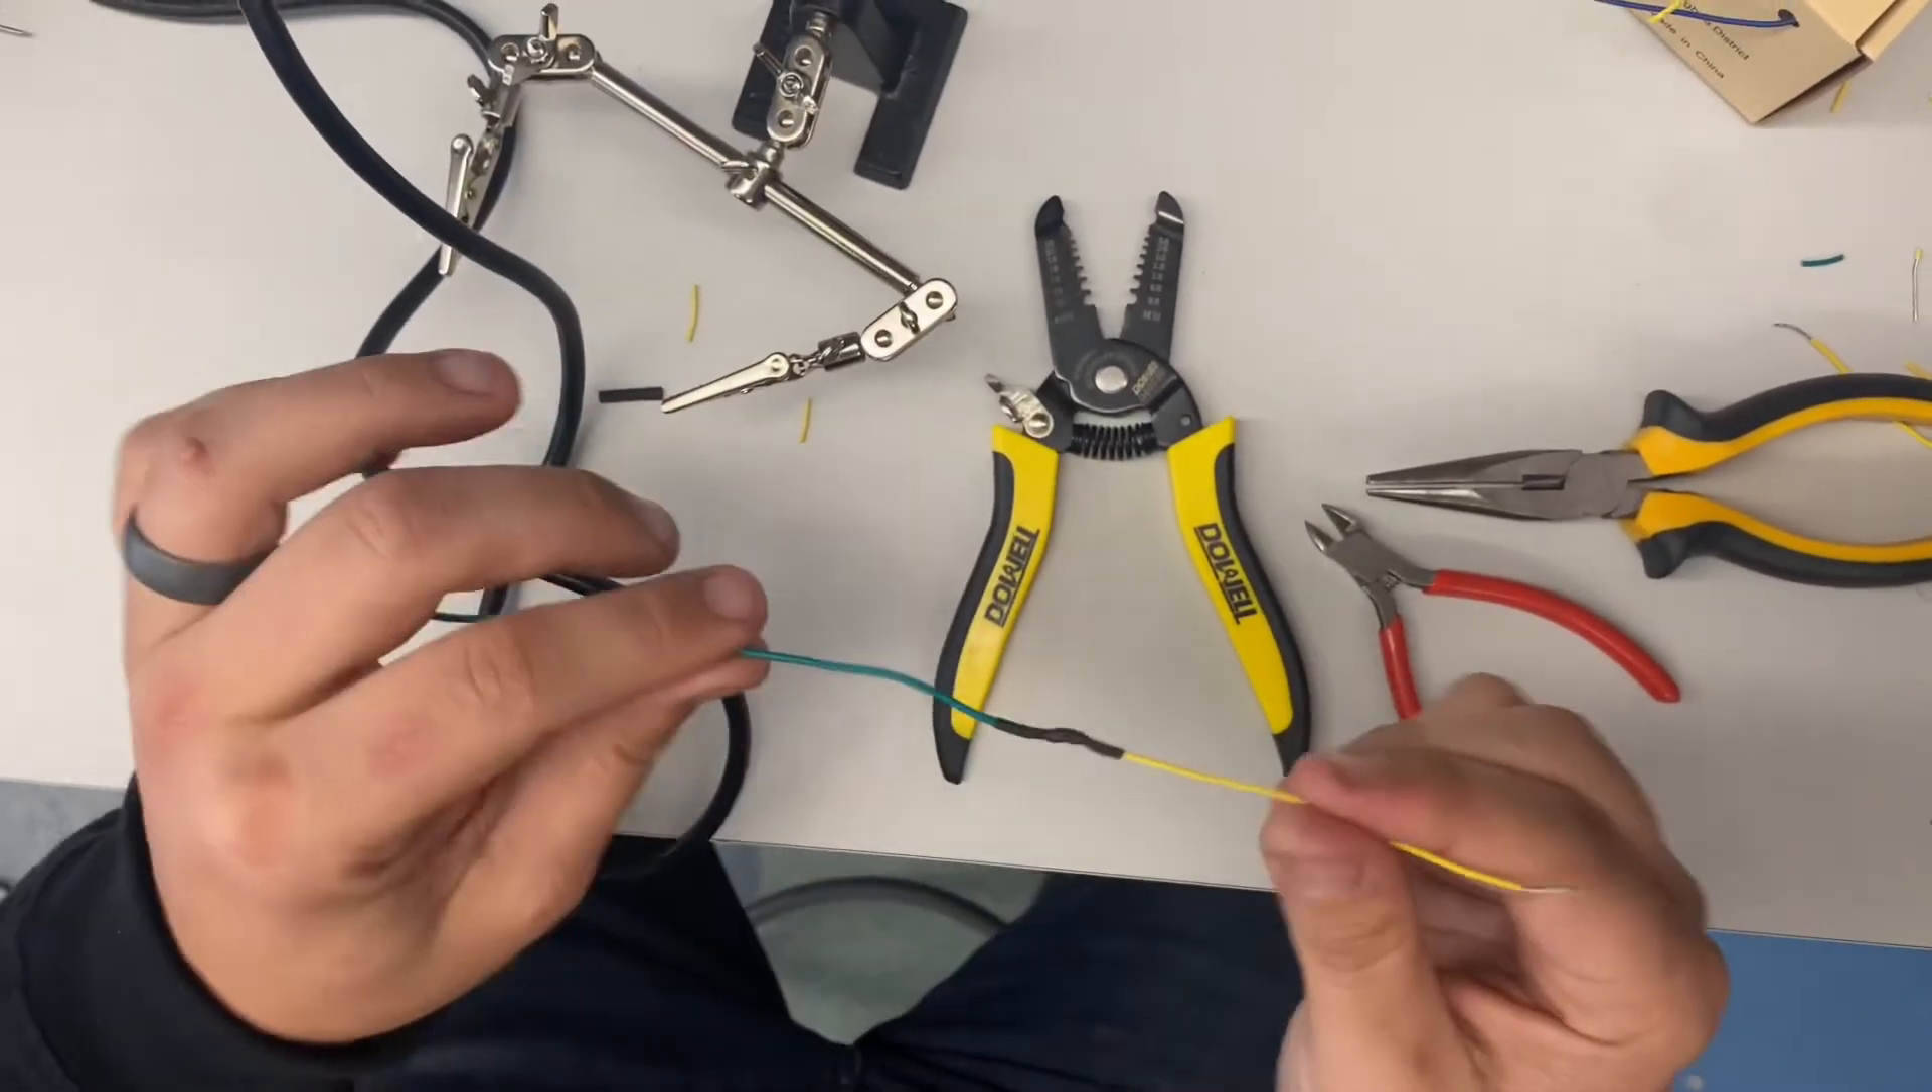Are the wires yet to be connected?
No.